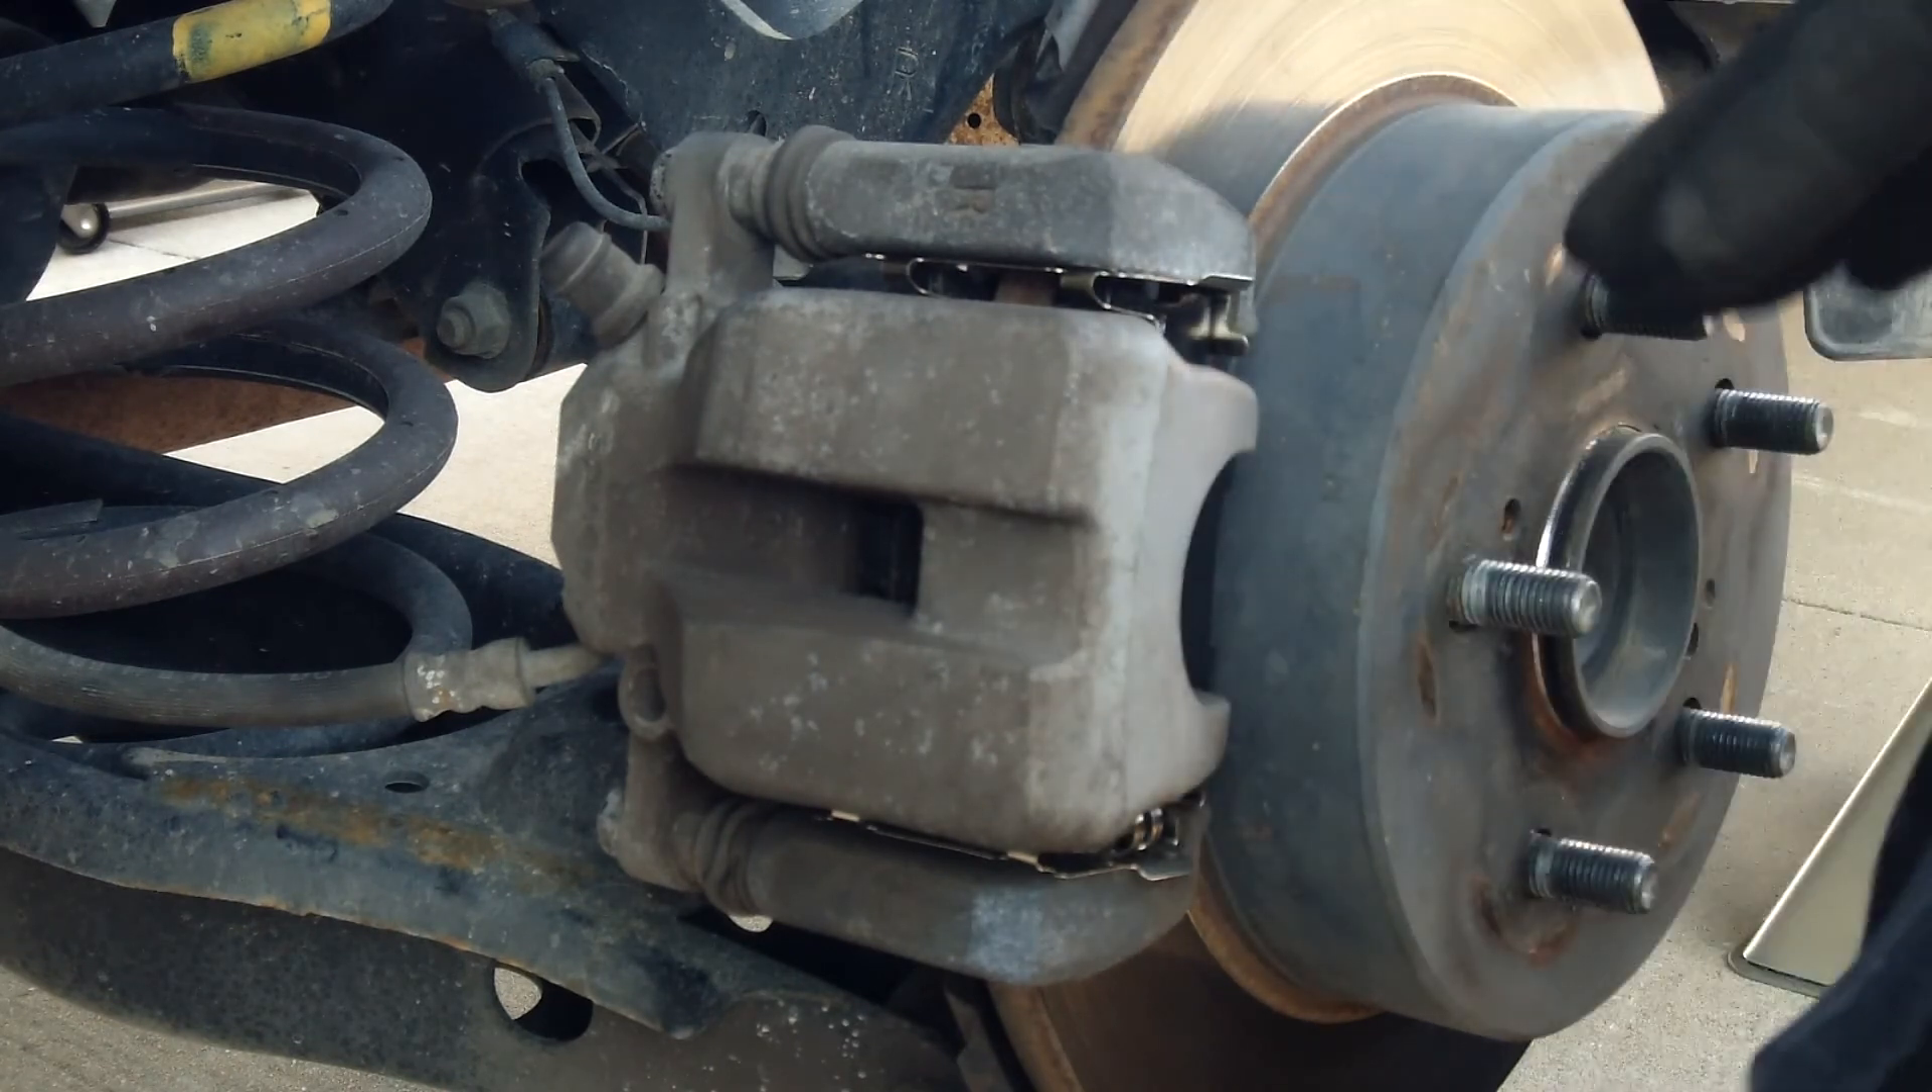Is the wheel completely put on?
No.